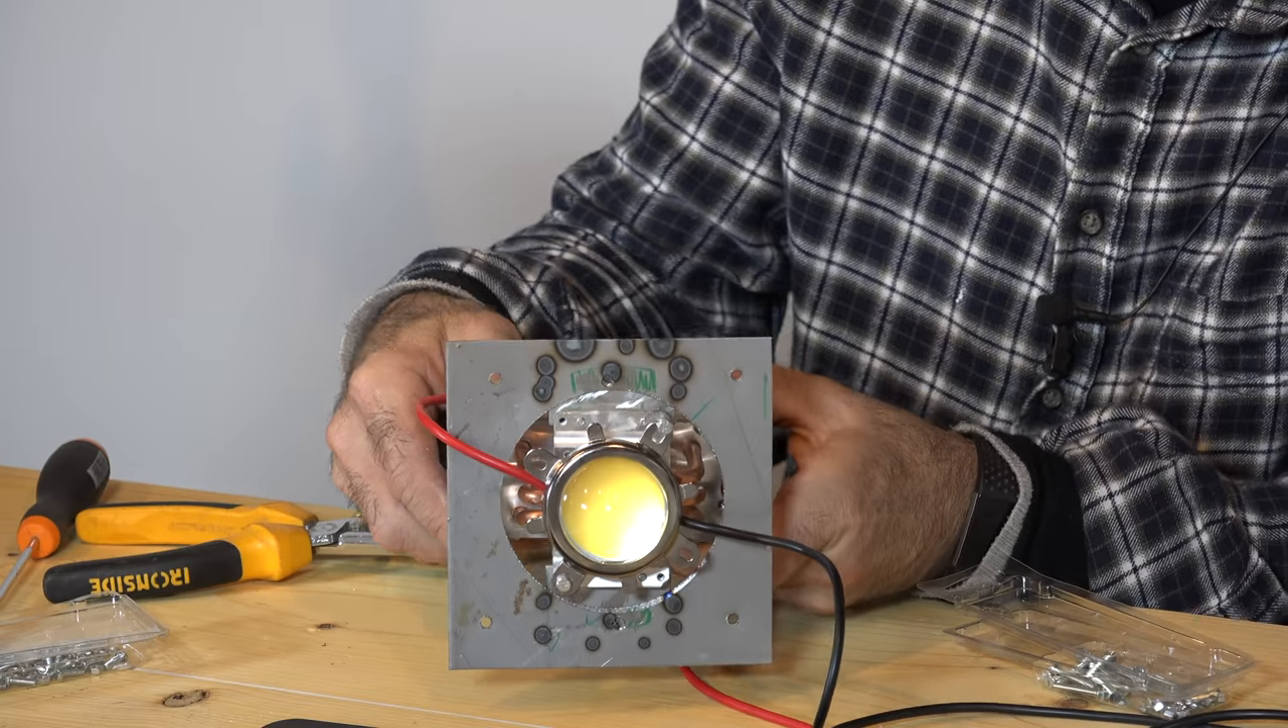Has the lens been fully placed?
Yes.